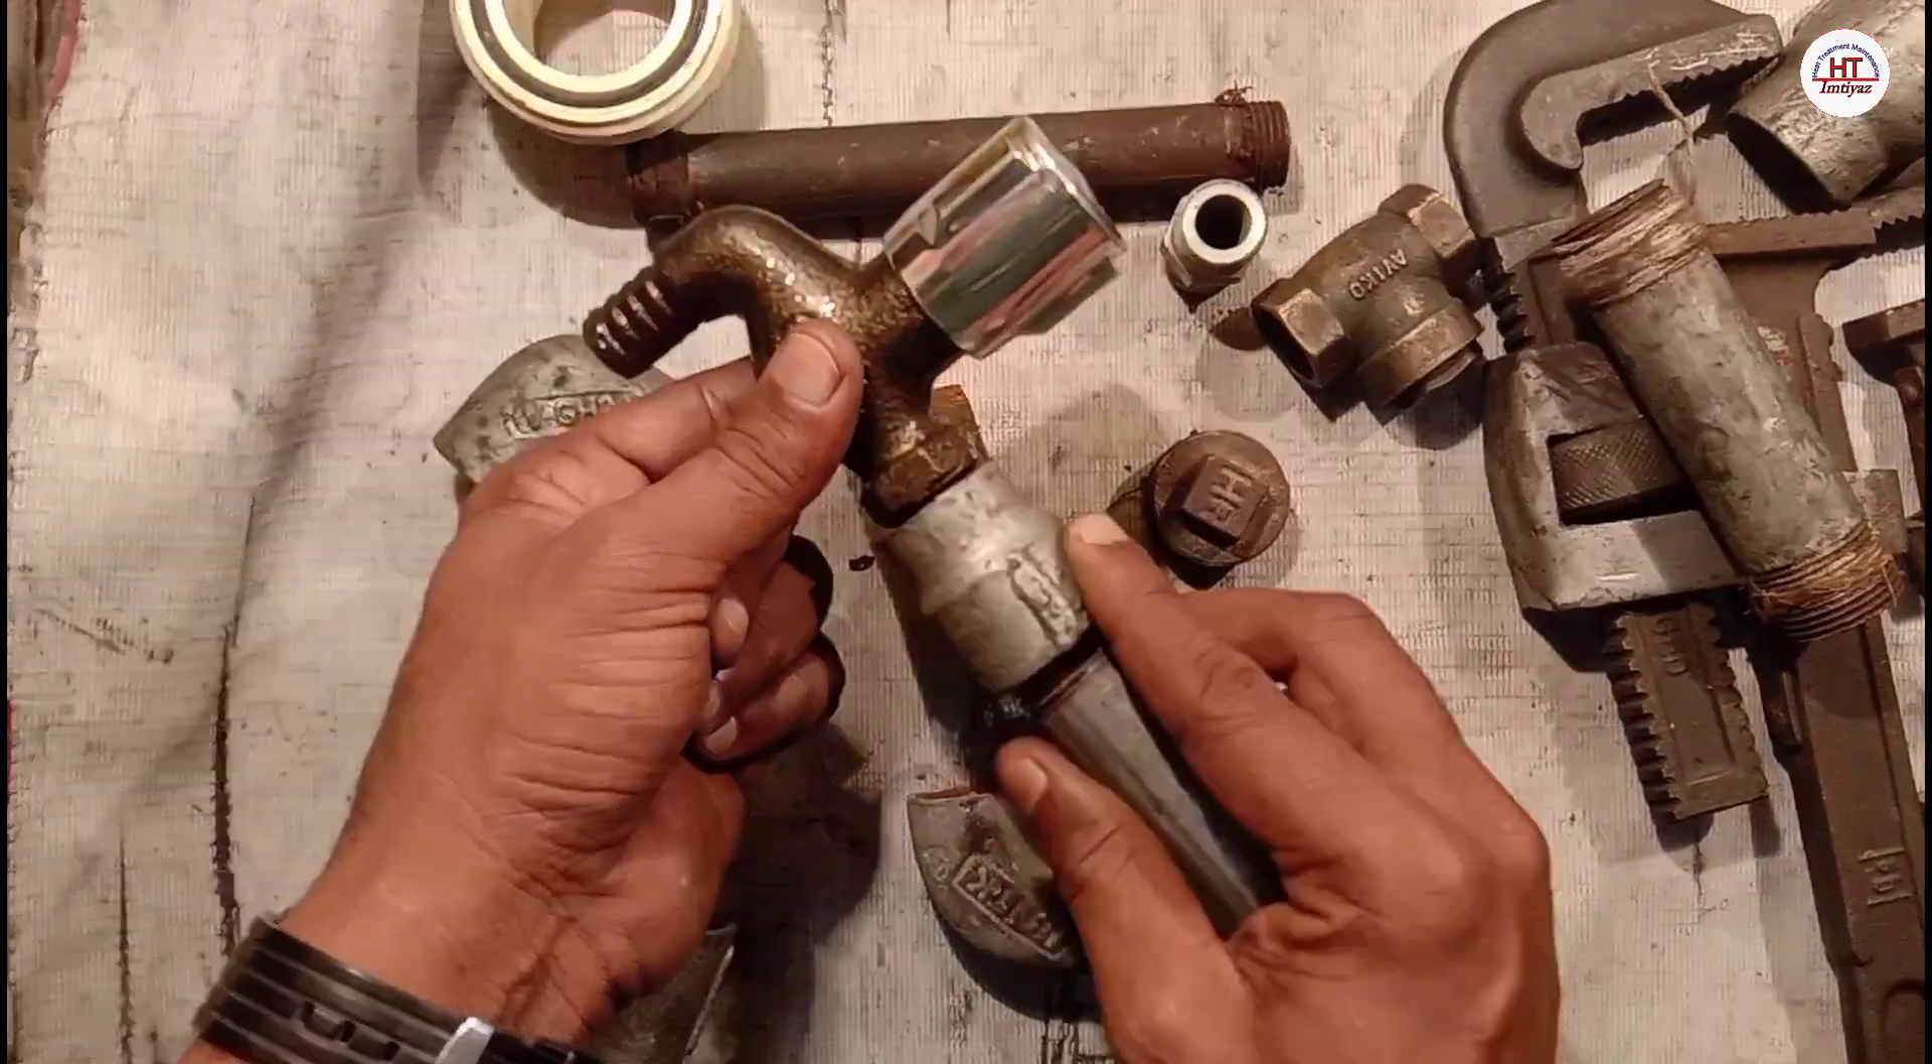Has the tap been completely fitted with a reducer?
Yes.